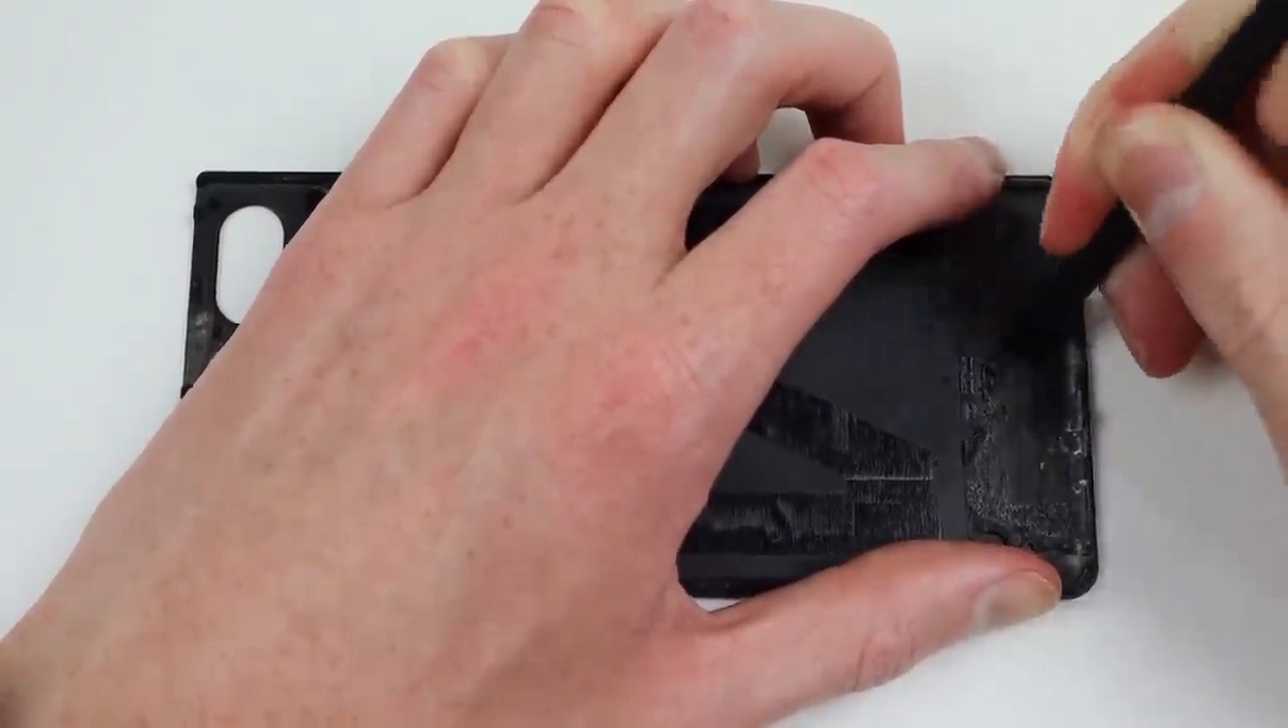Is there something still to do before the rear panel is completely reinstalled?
Yes.